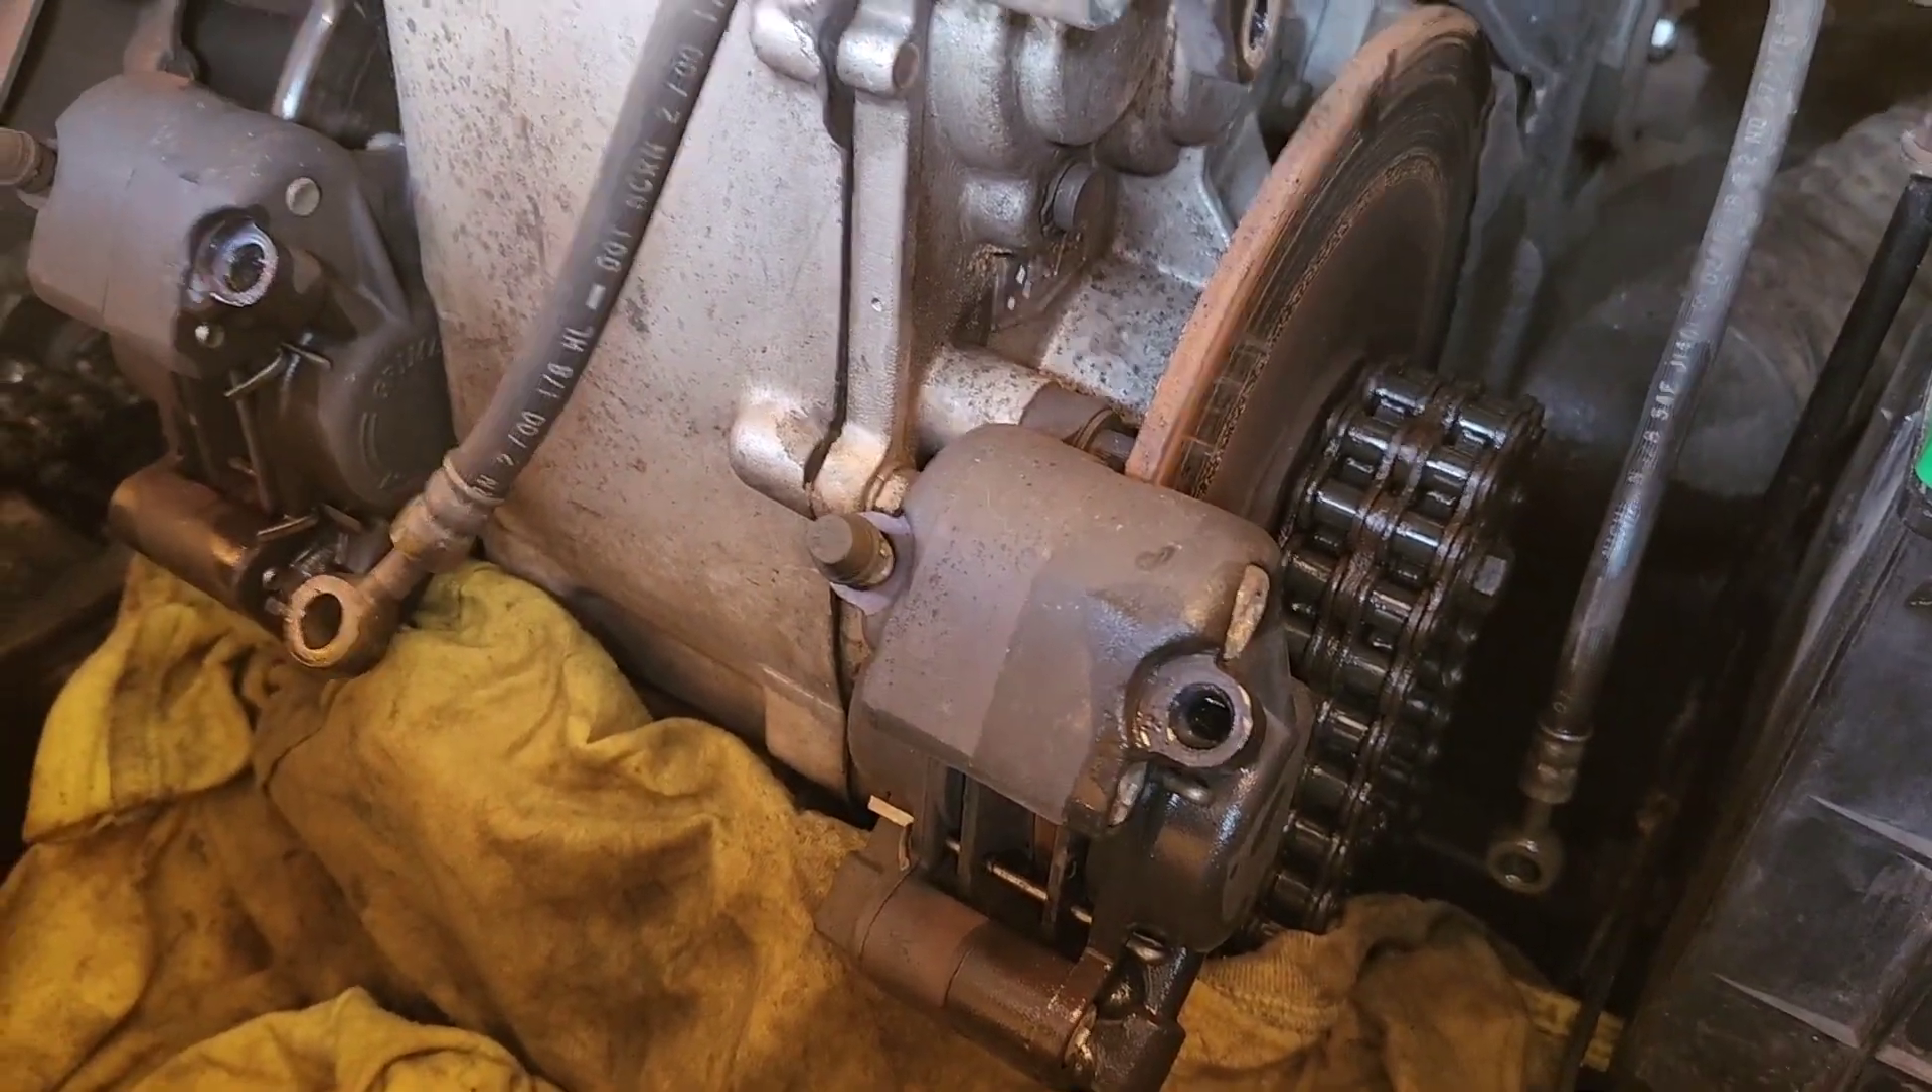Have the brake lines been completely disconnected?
Yes.